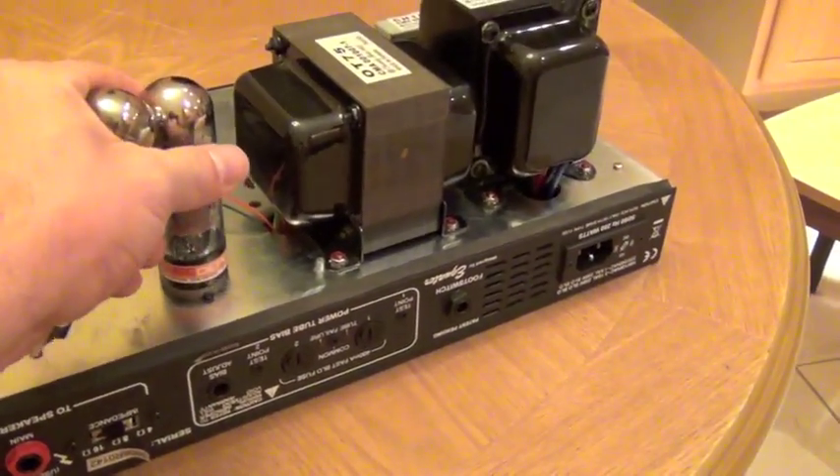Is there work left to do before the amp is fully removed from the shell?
No.